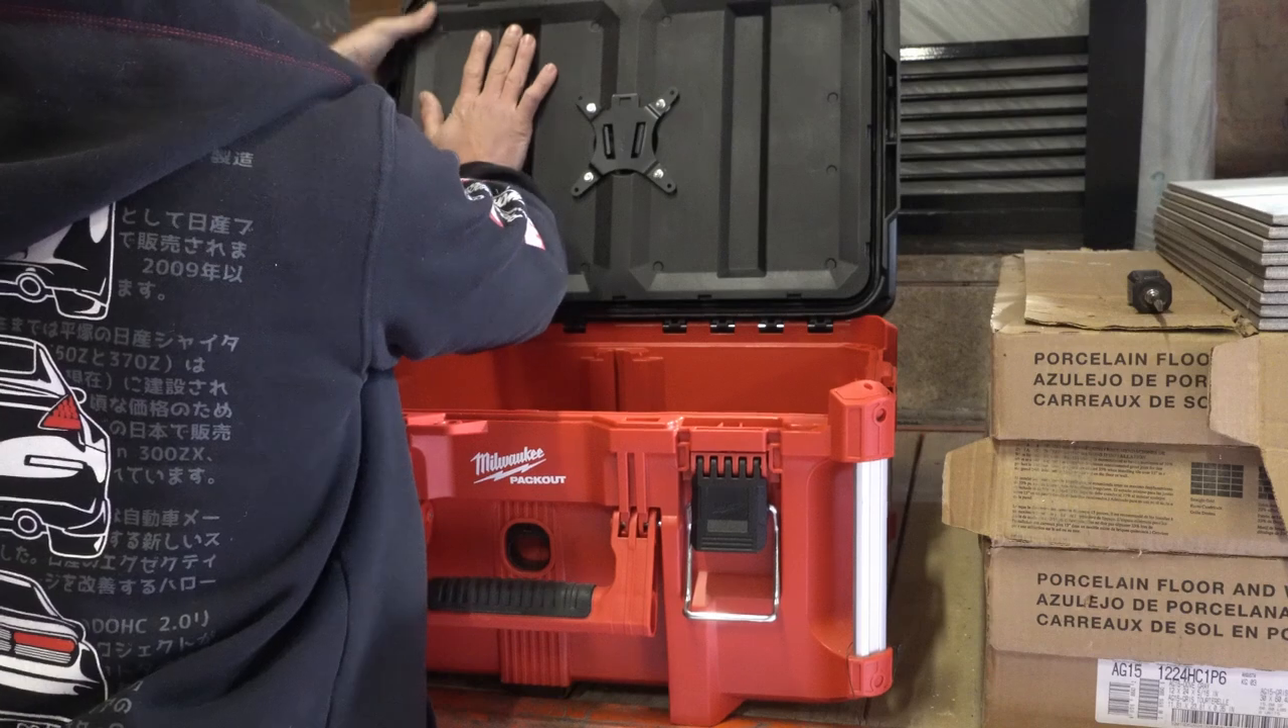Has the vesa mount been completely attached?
Yes.